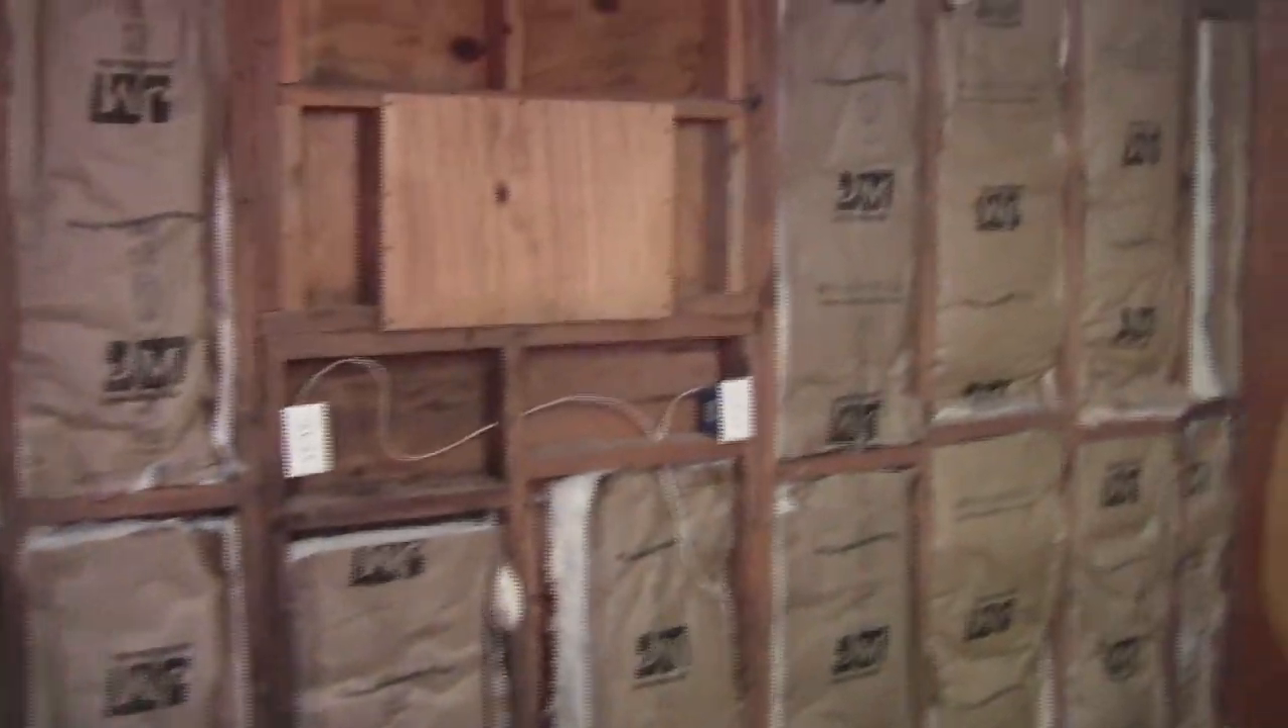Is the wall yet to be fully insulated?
Yes.